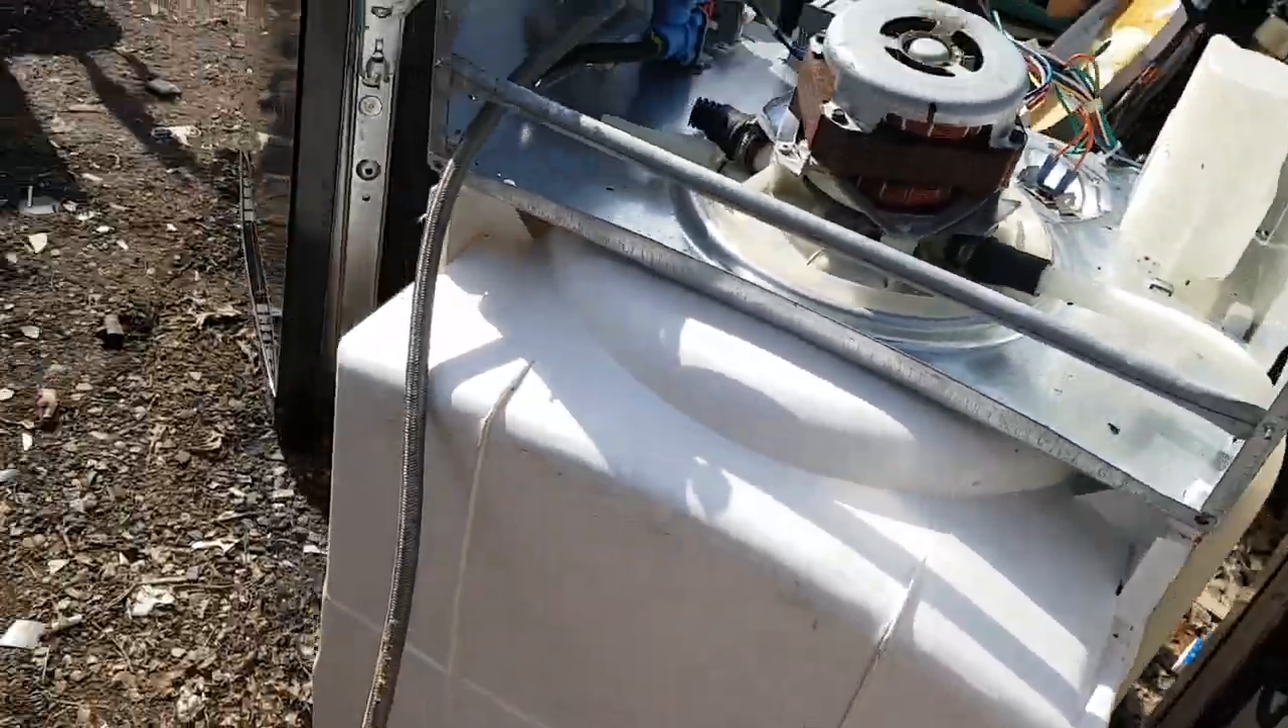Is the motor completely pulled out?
No.